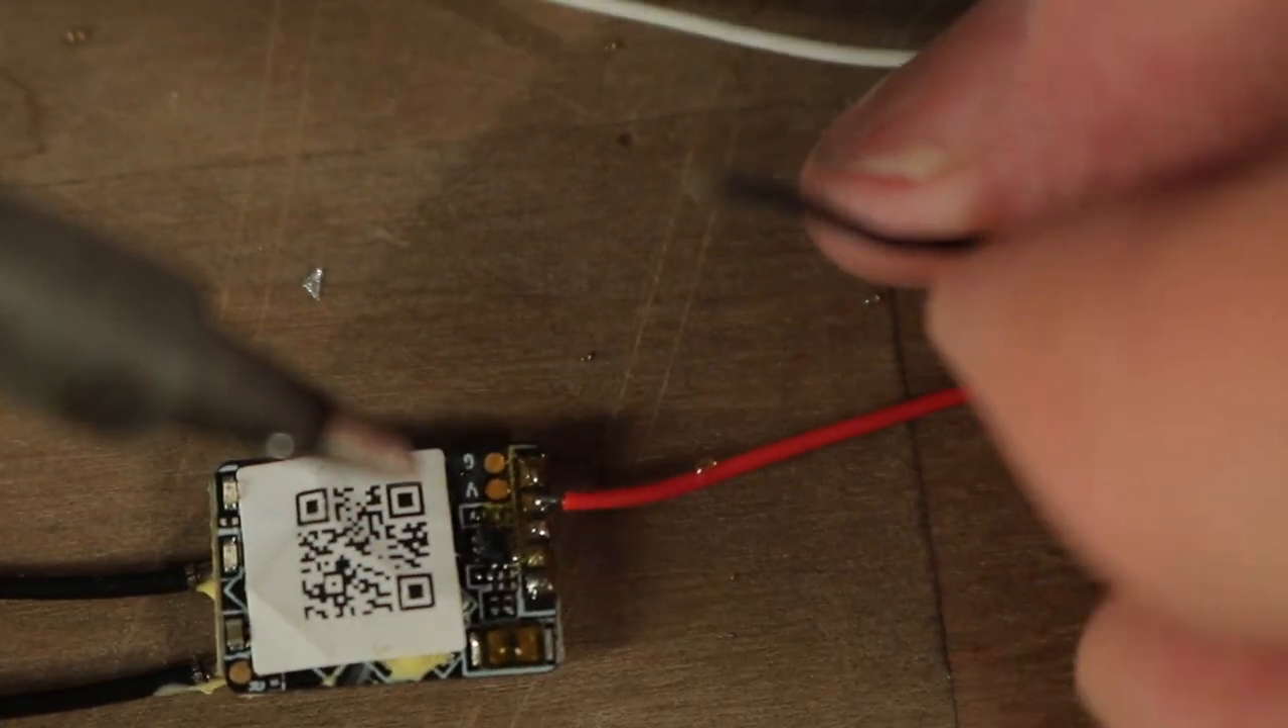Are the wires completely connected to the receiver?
No.